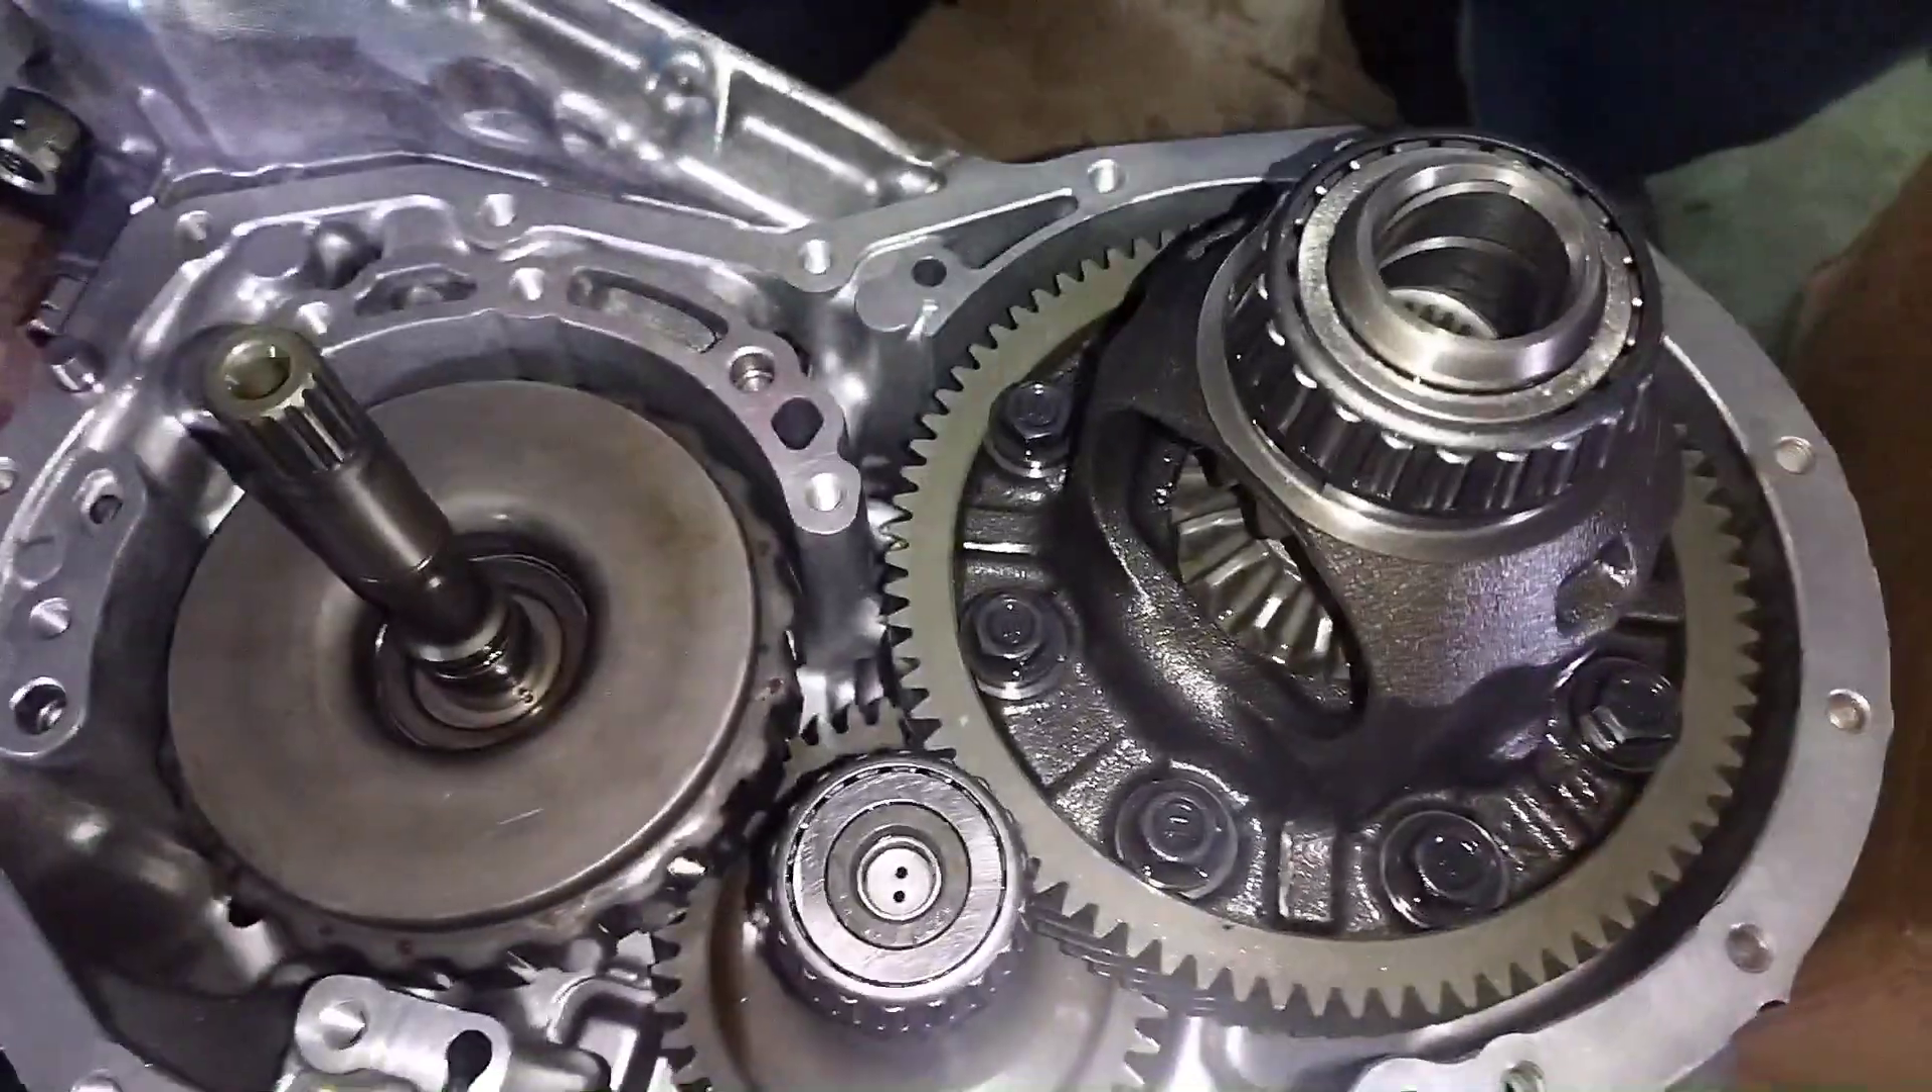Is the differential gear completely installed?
Yes.